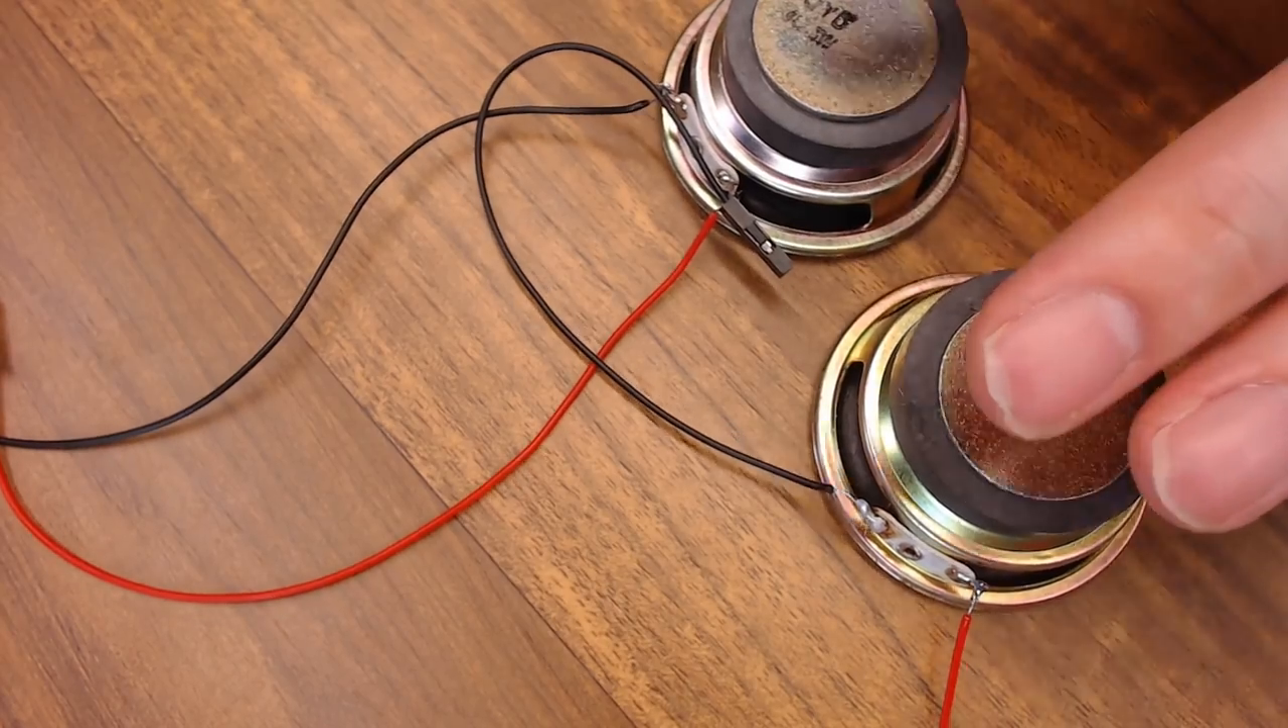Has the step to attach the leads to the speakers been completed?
Yes.